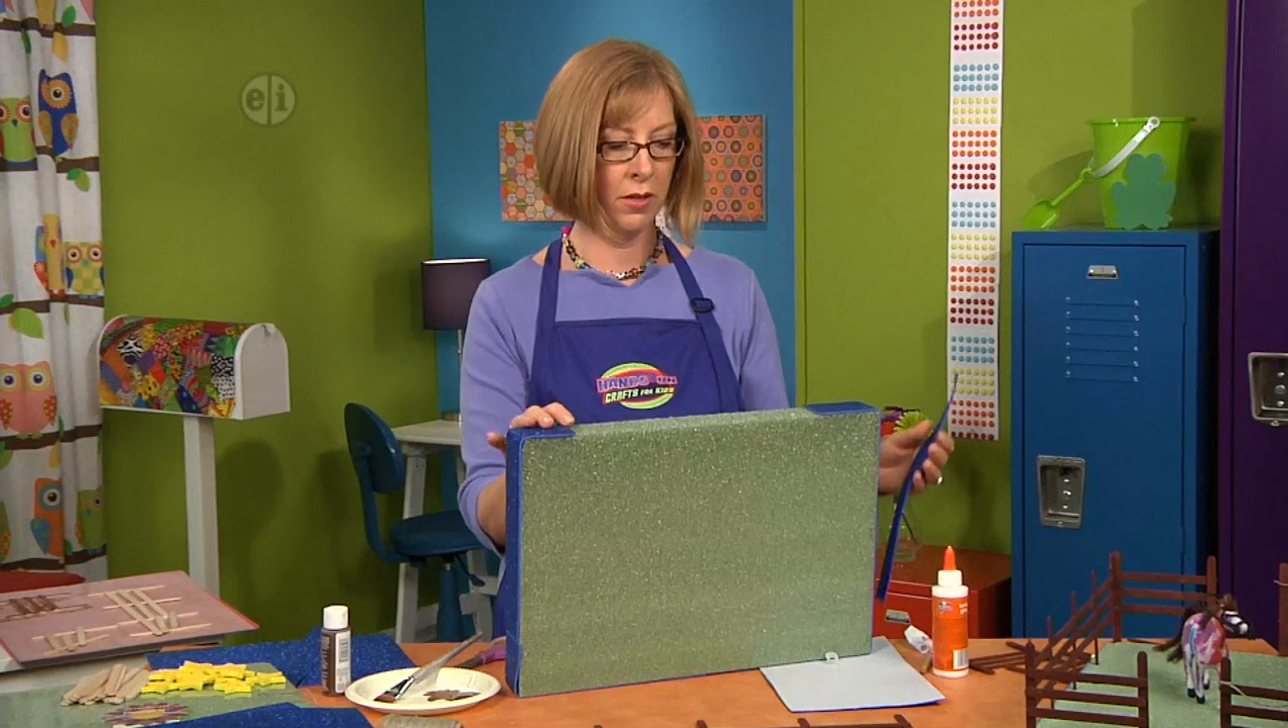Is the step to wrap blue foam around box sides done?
No.